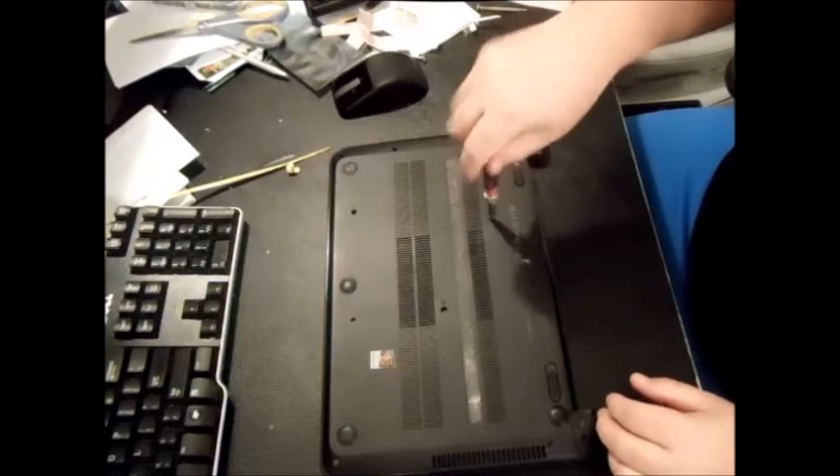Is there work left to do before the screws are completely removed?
Yes.